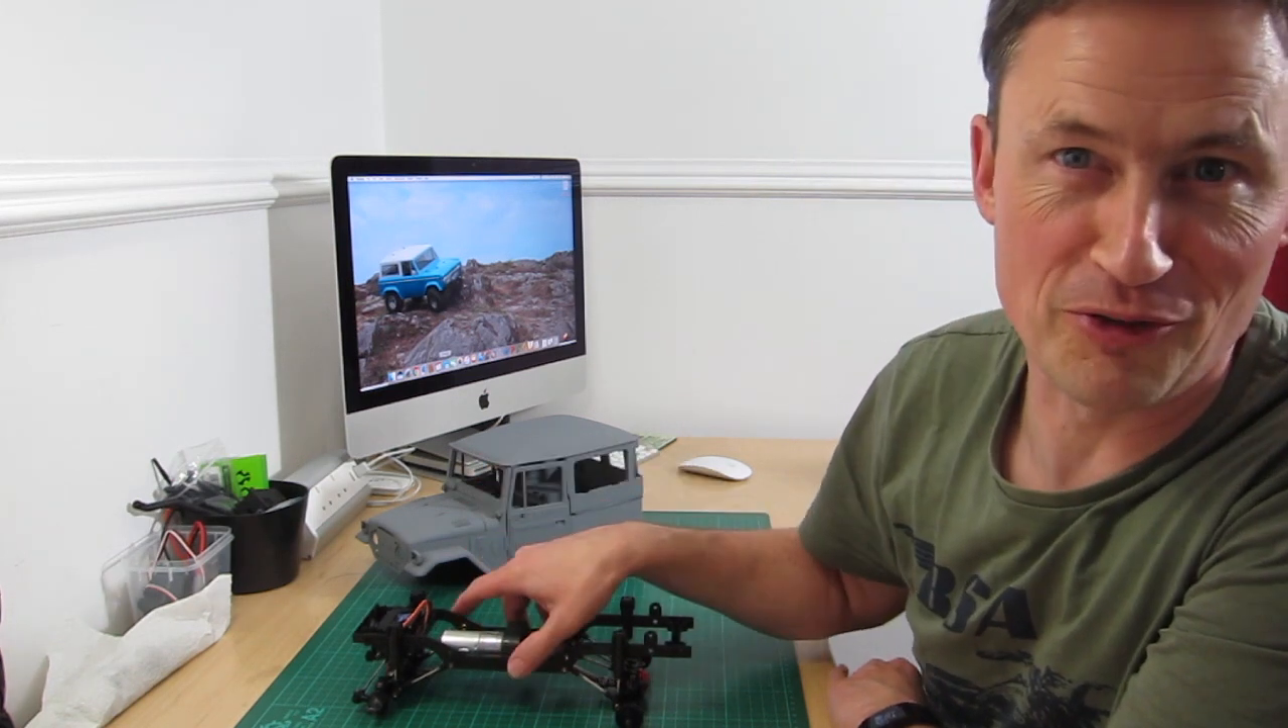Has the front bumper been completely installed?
No.